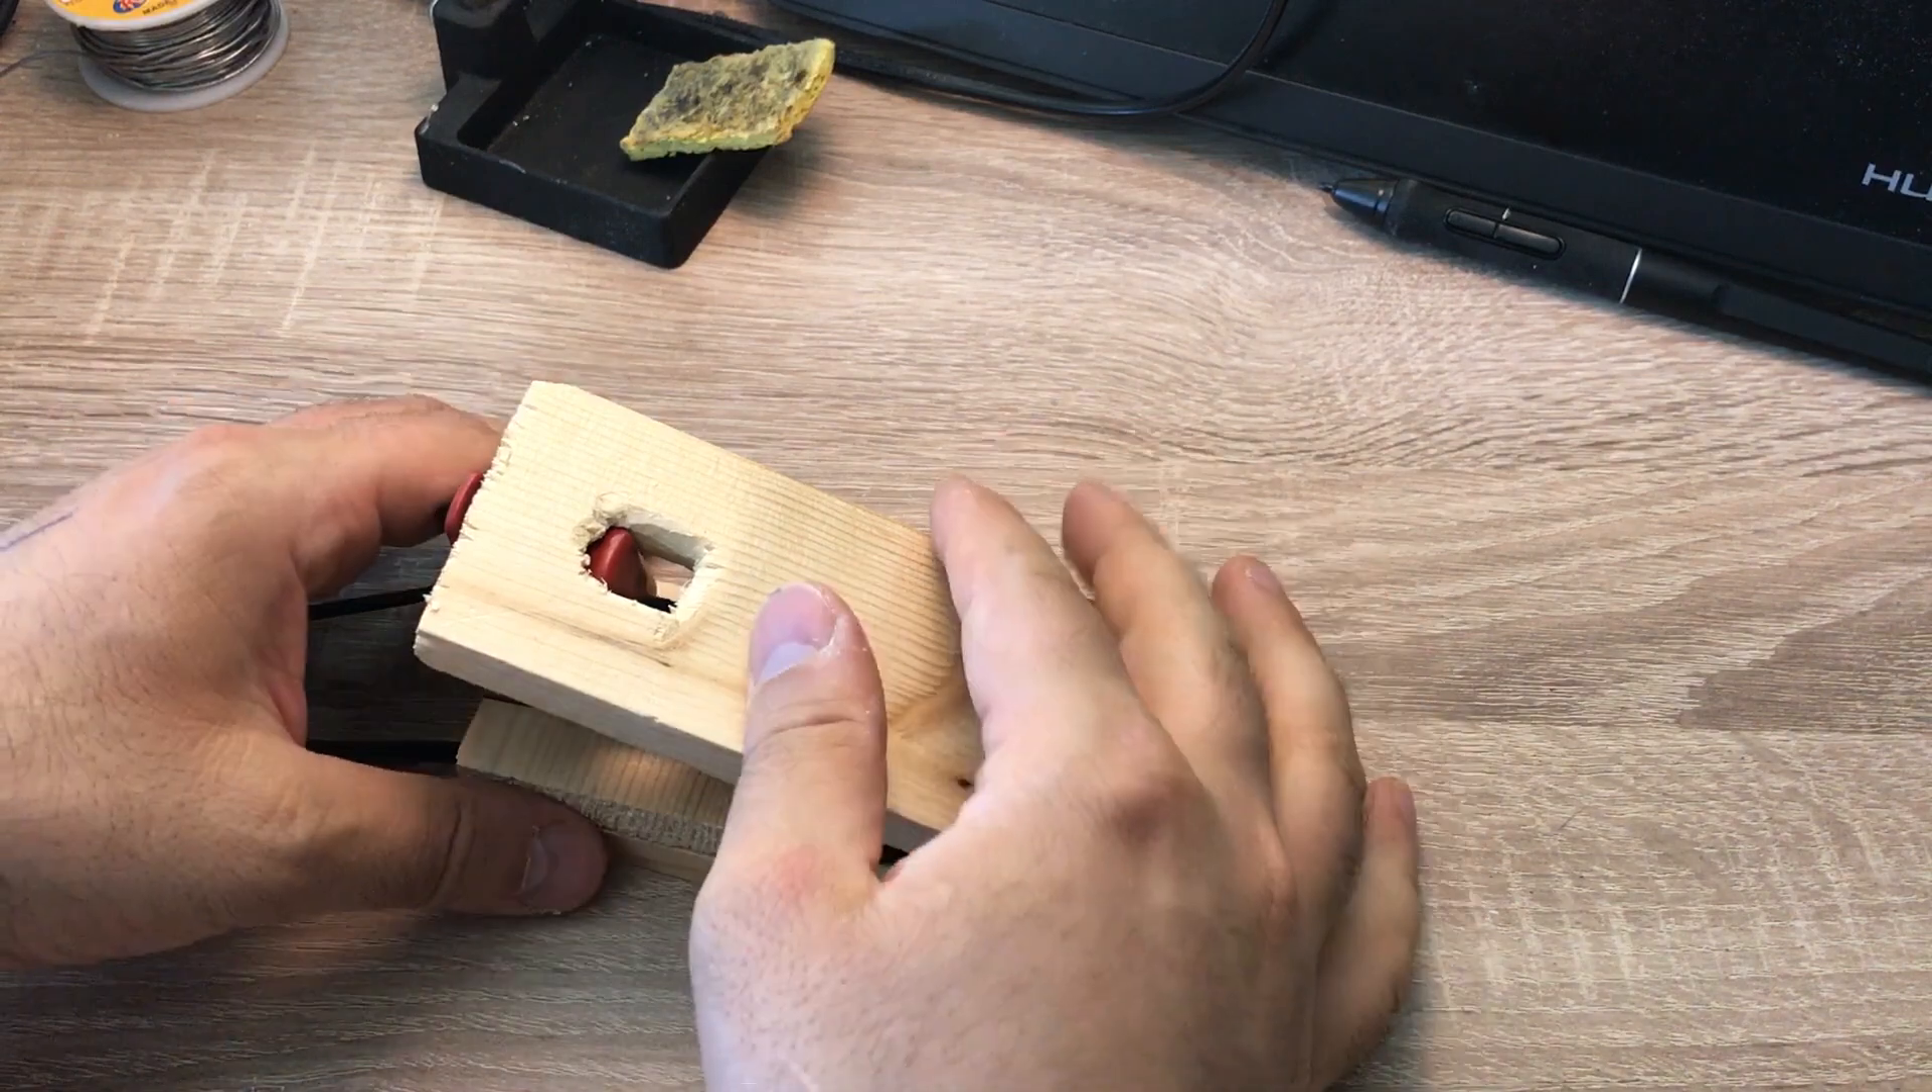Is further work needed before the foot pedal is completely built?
Yes.